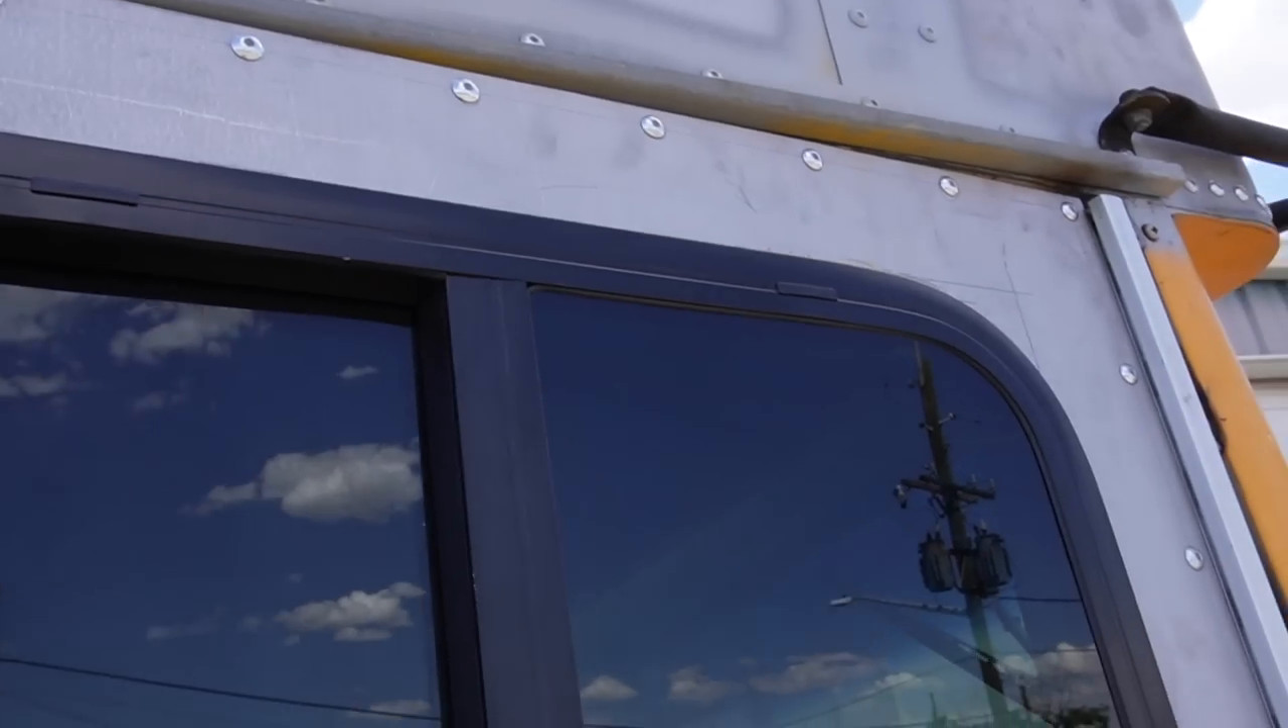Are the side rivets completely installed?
Yes.